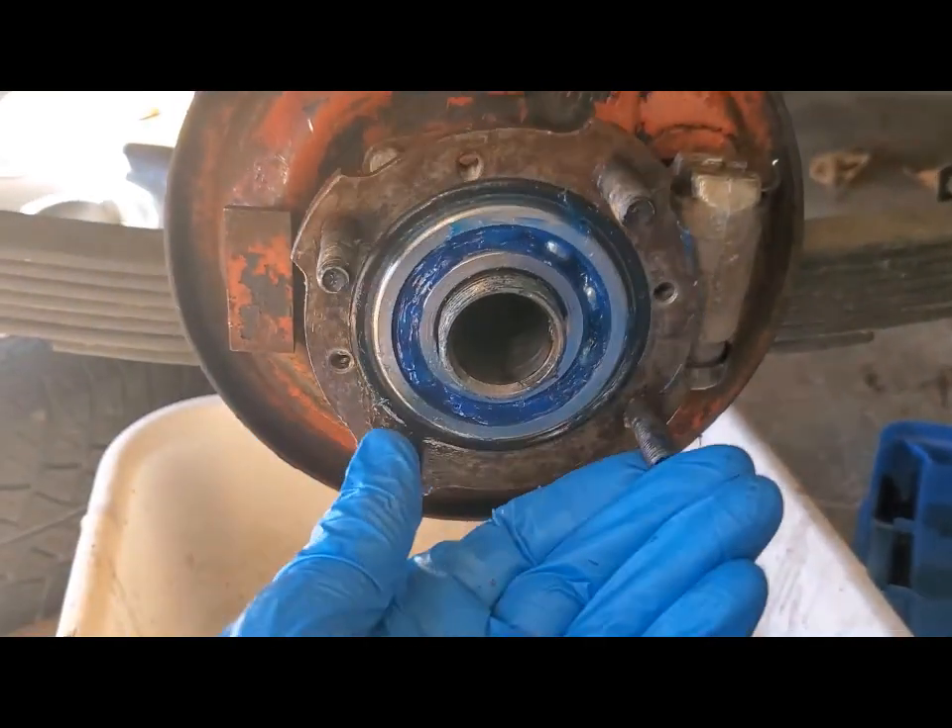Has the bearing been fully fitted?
Yes.